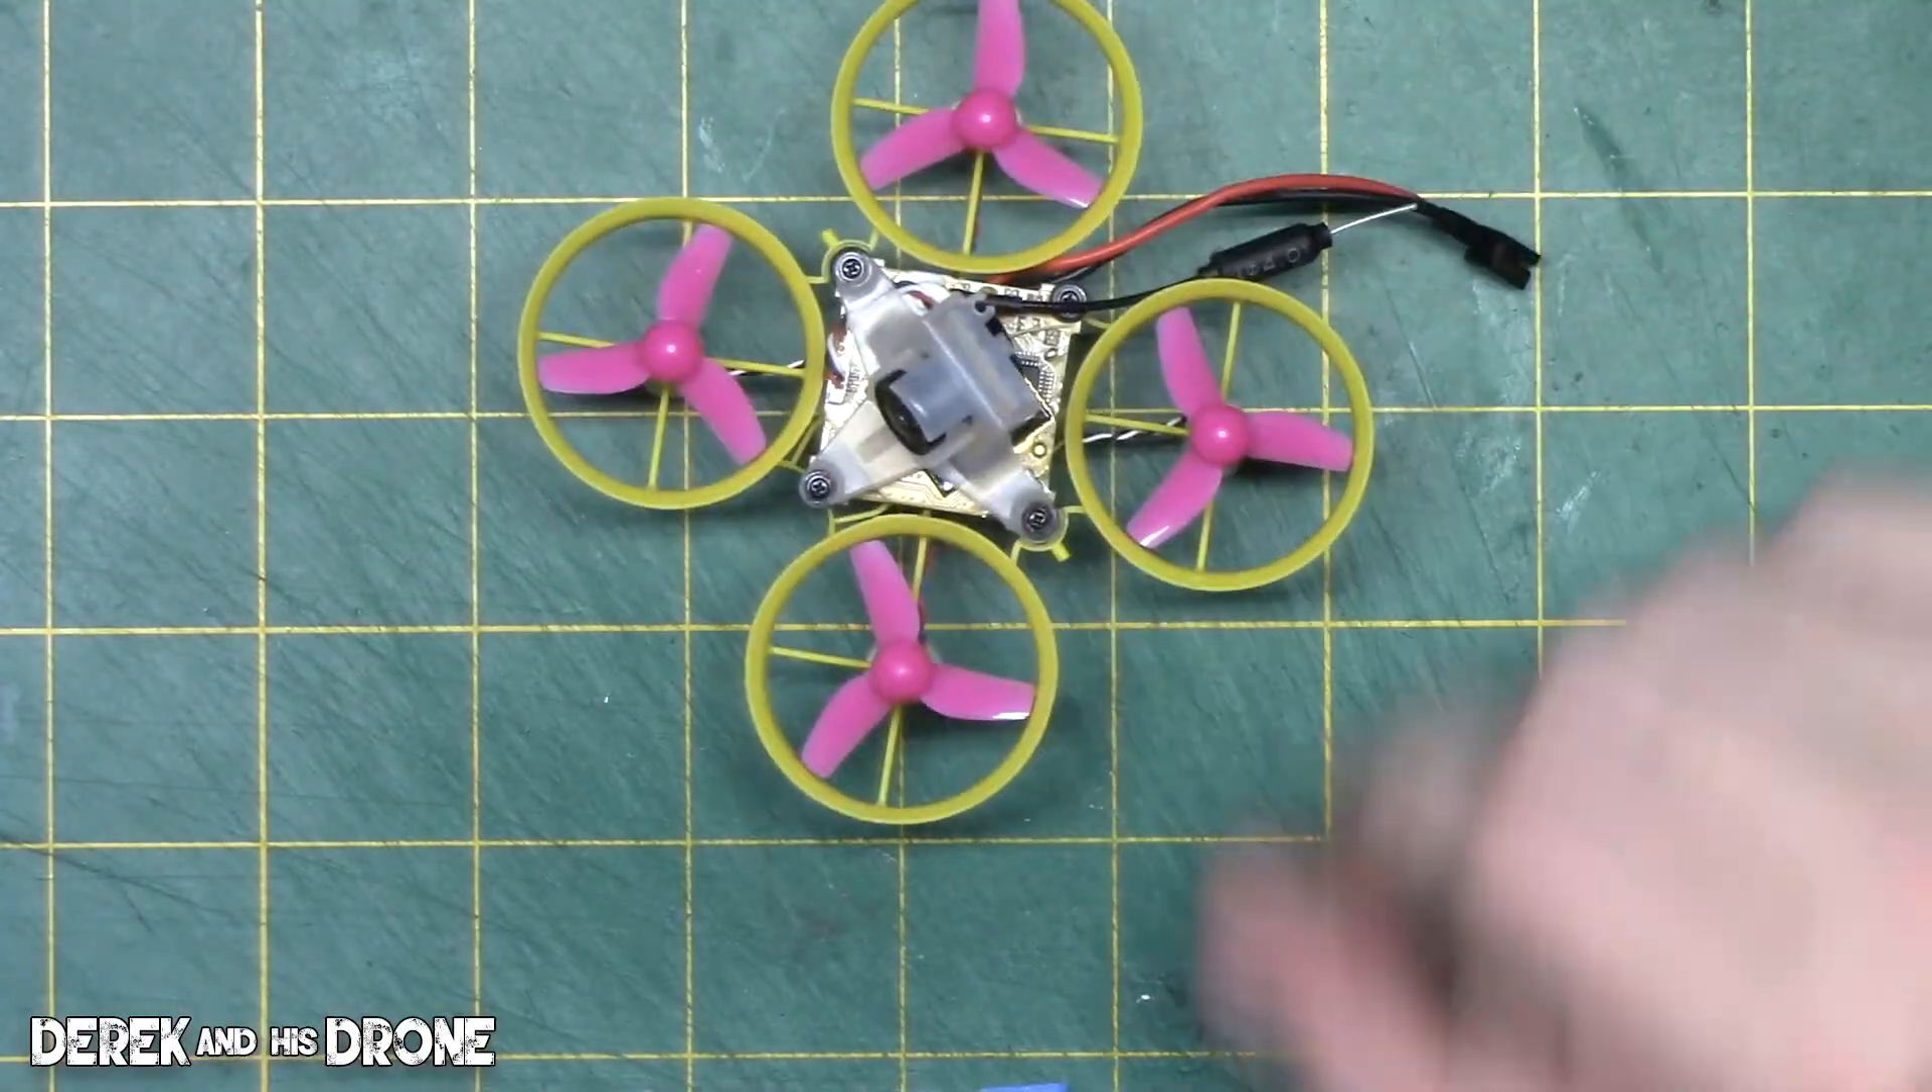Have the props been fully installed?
Yes.